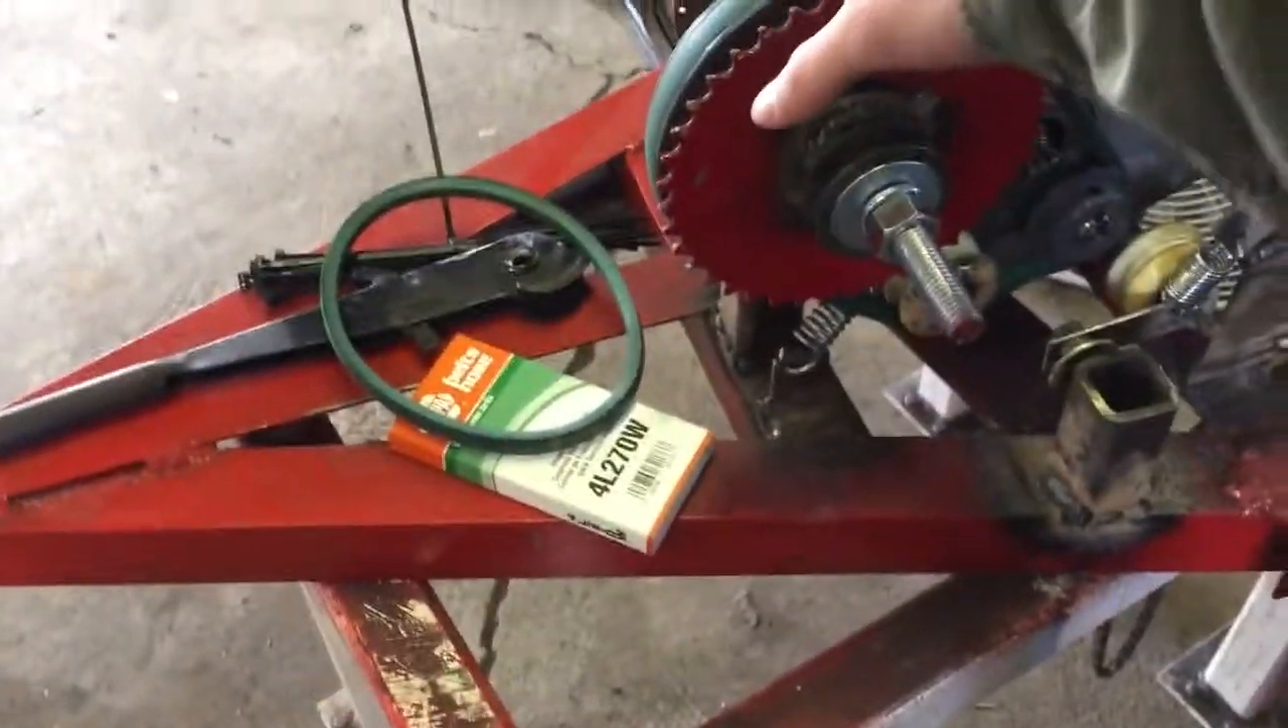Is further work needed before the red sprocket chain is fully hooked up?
Yes.